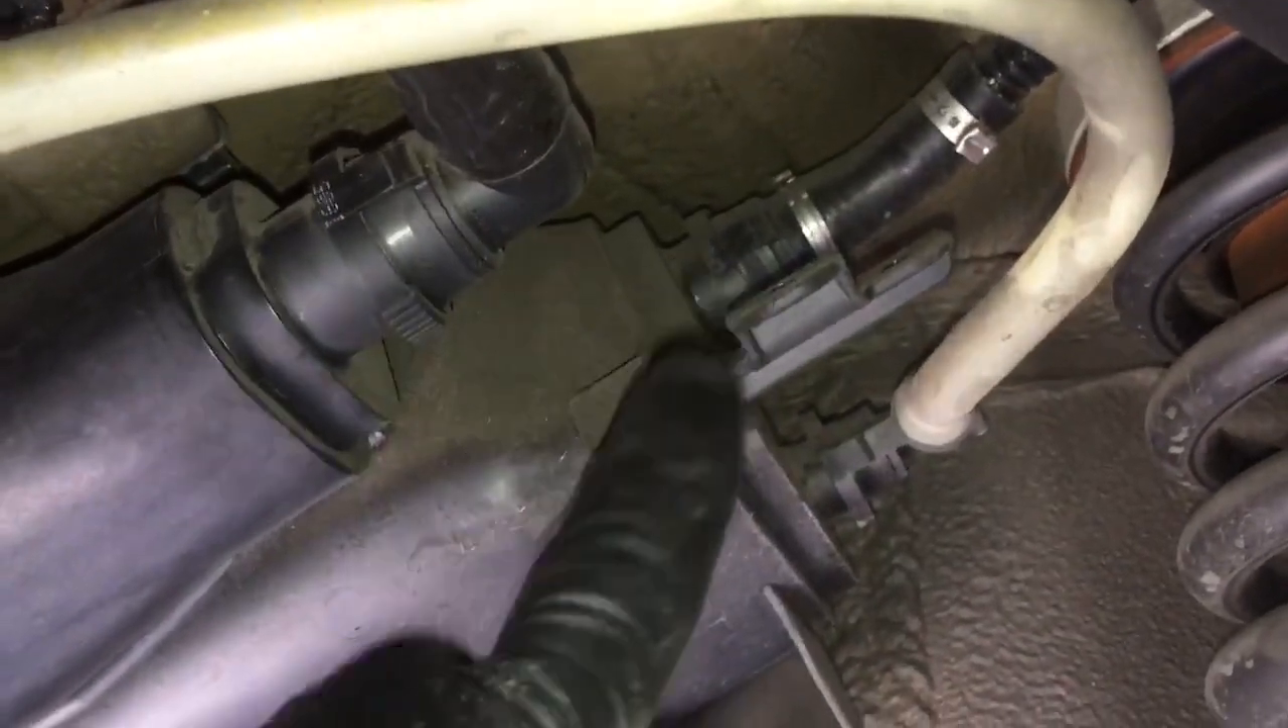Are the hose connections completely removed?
No.